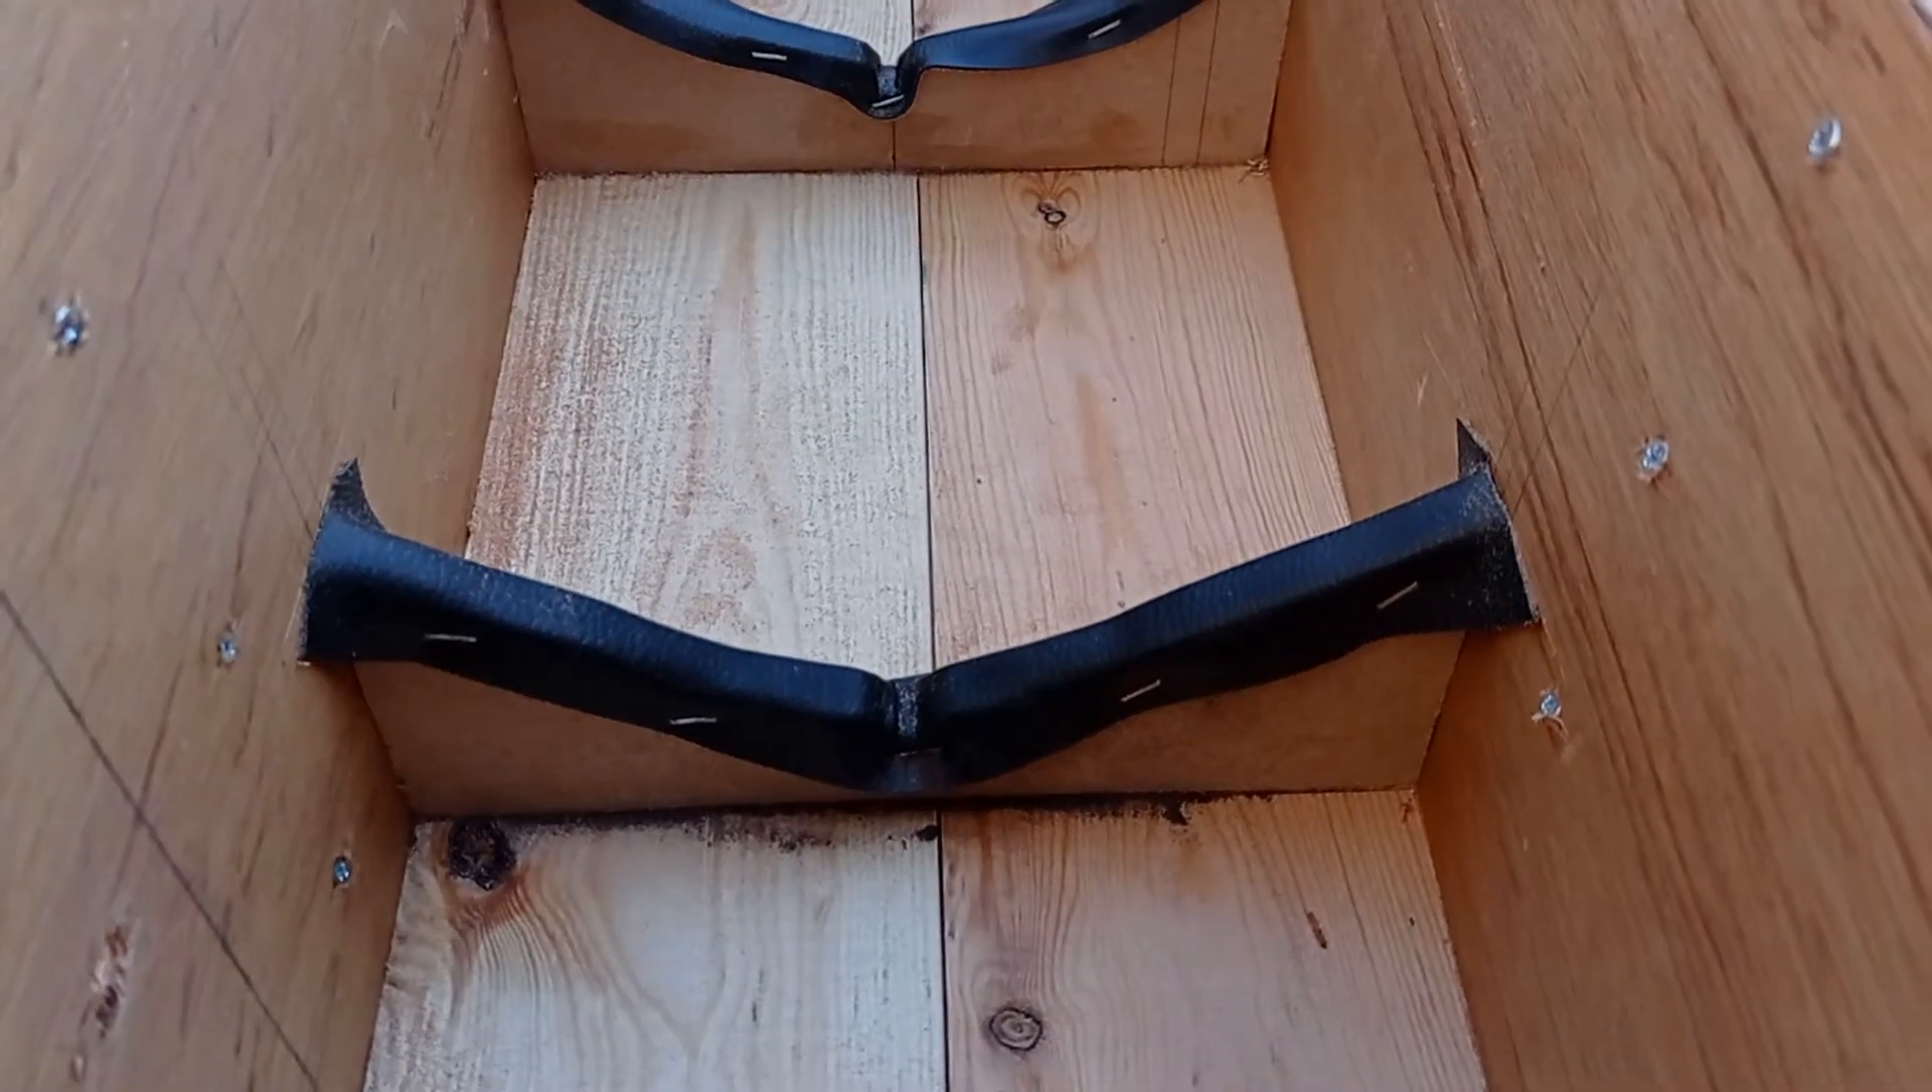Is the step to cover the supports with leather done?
Yes.